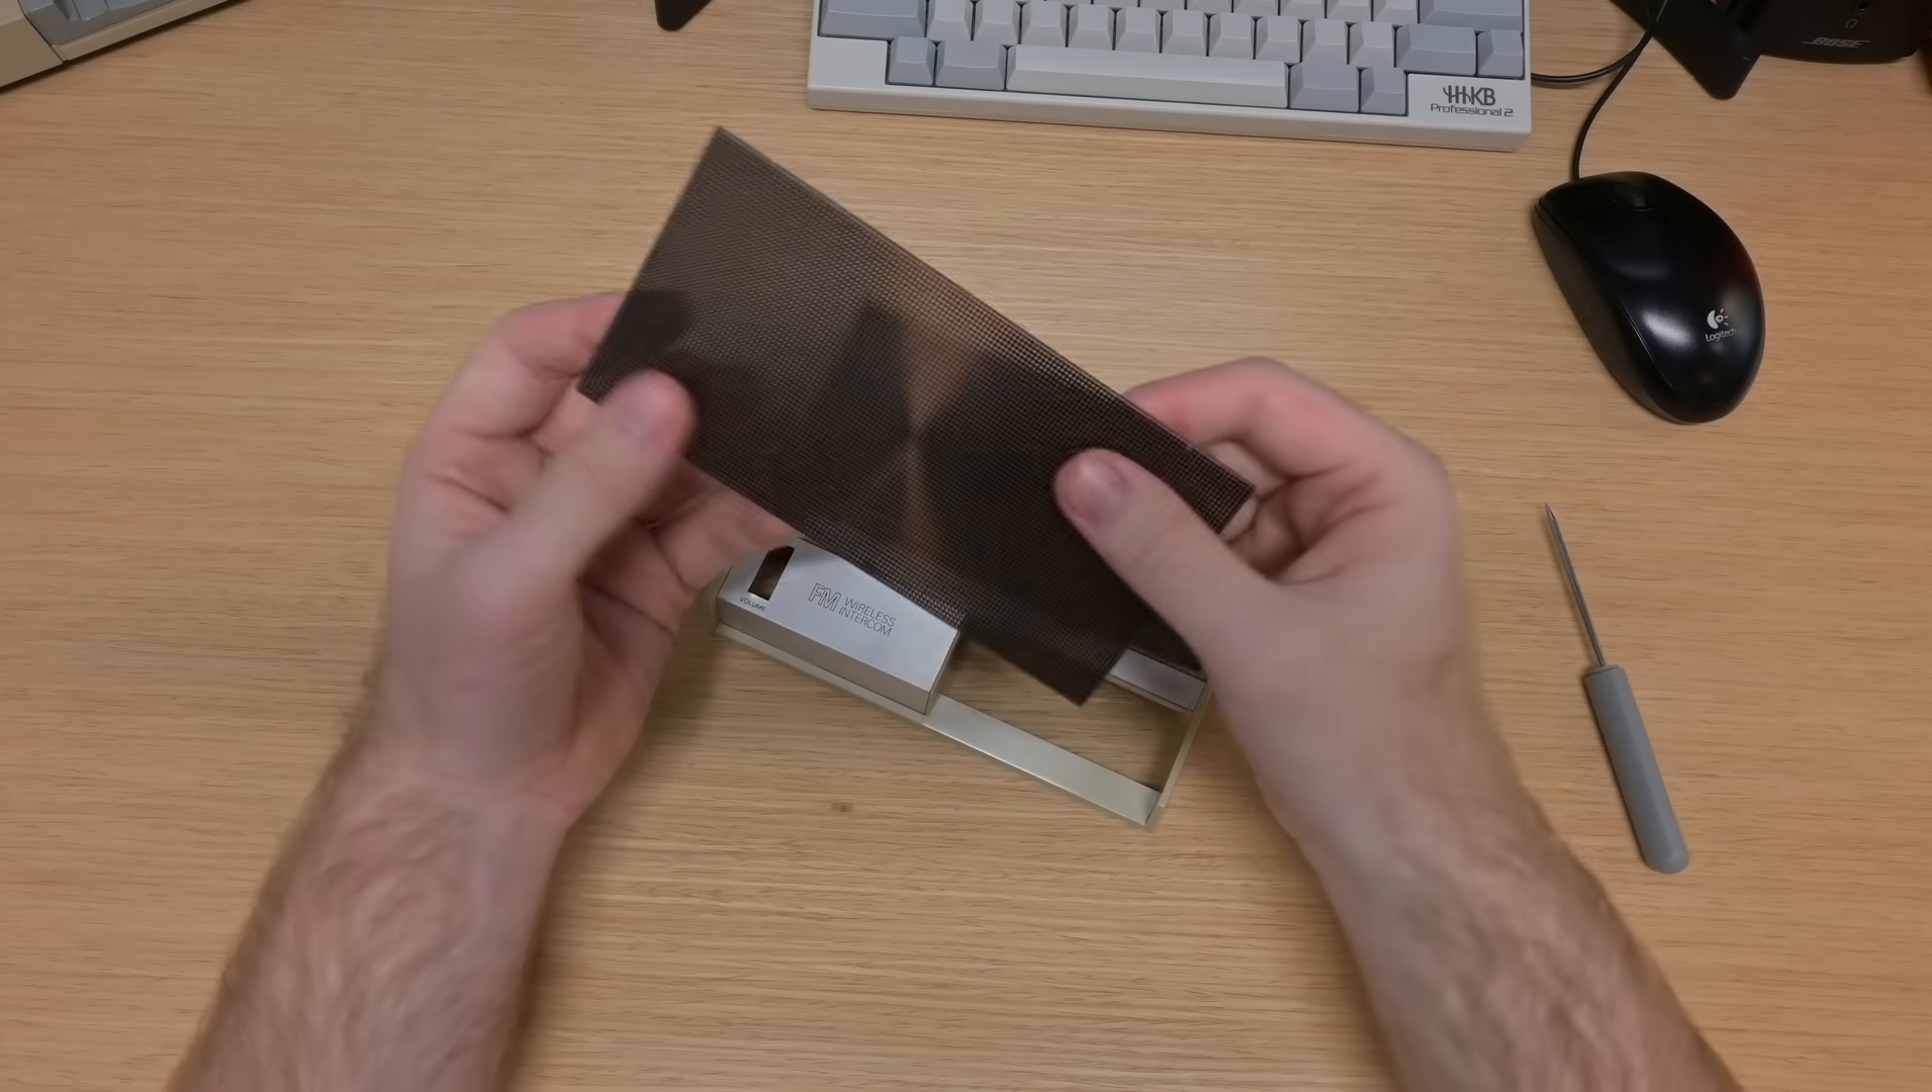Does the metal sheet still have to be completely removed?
No.